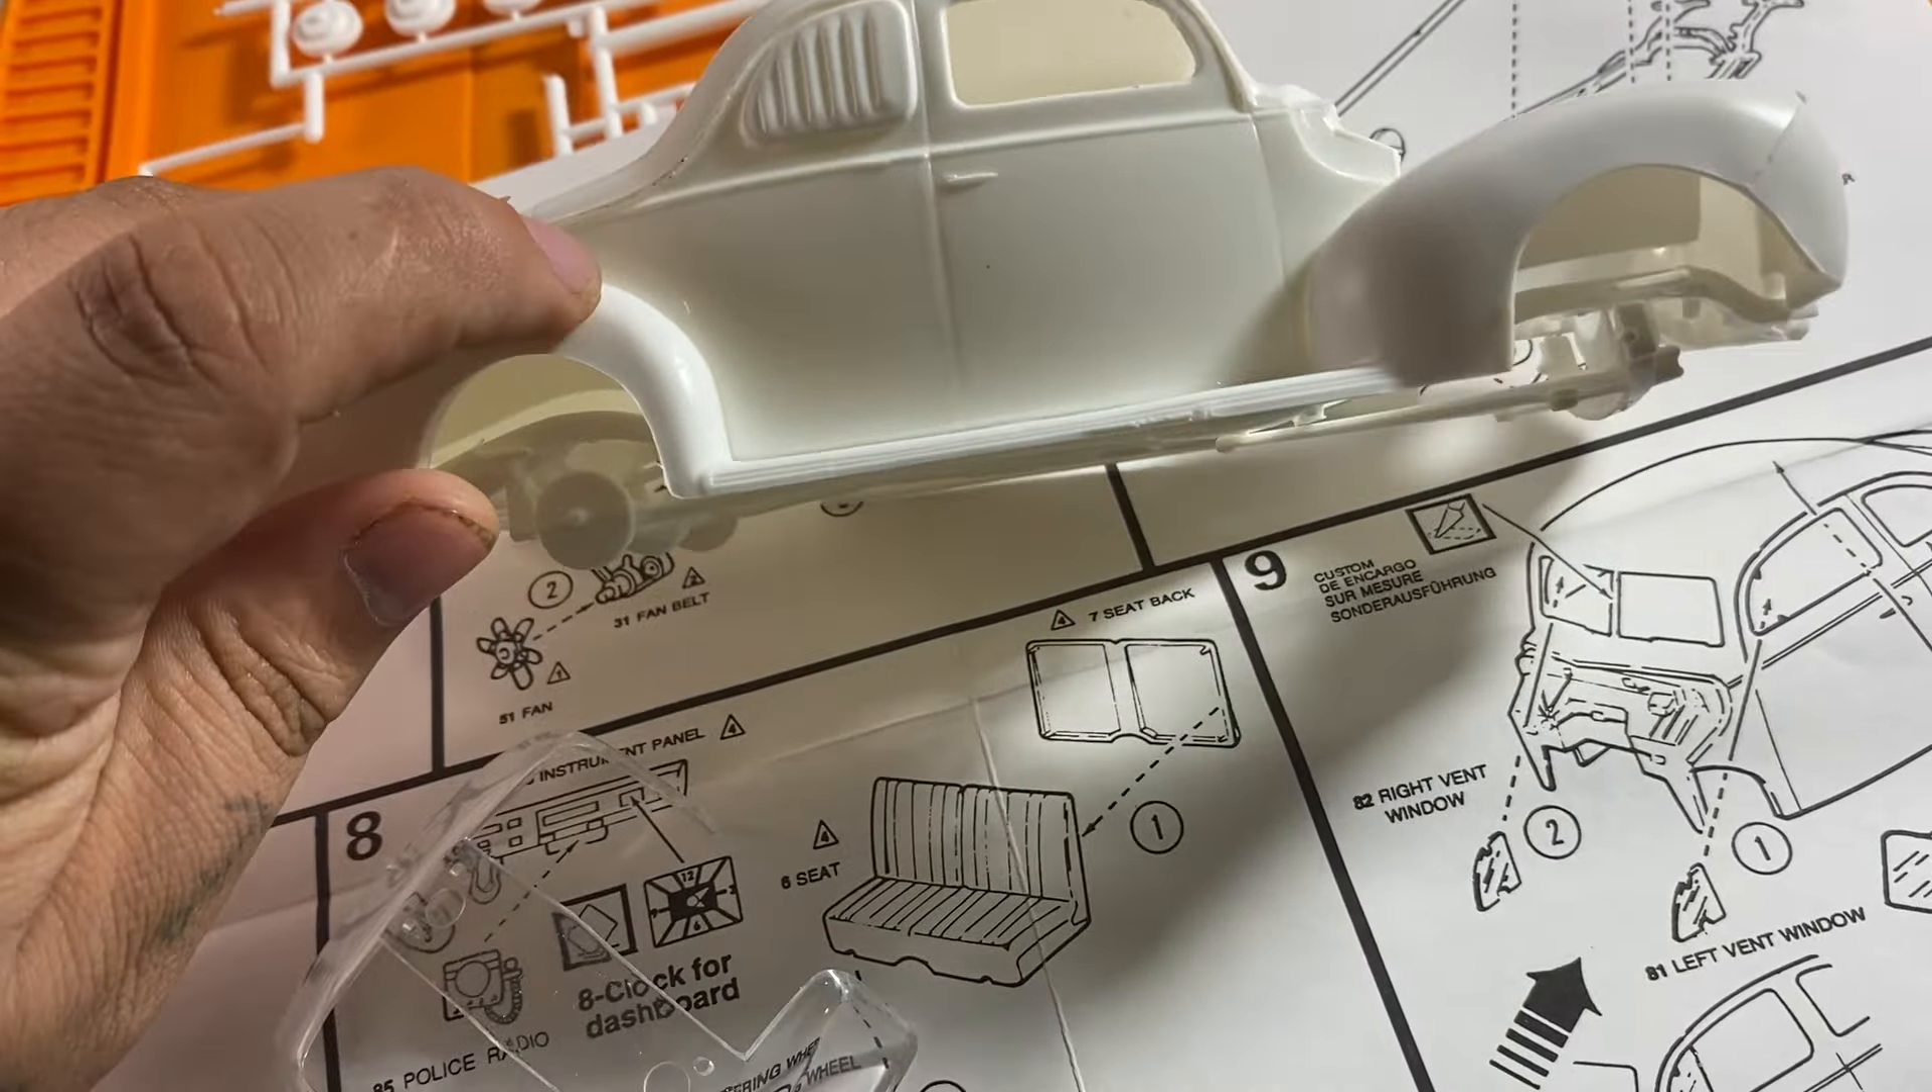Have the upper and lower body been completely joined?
Yes.